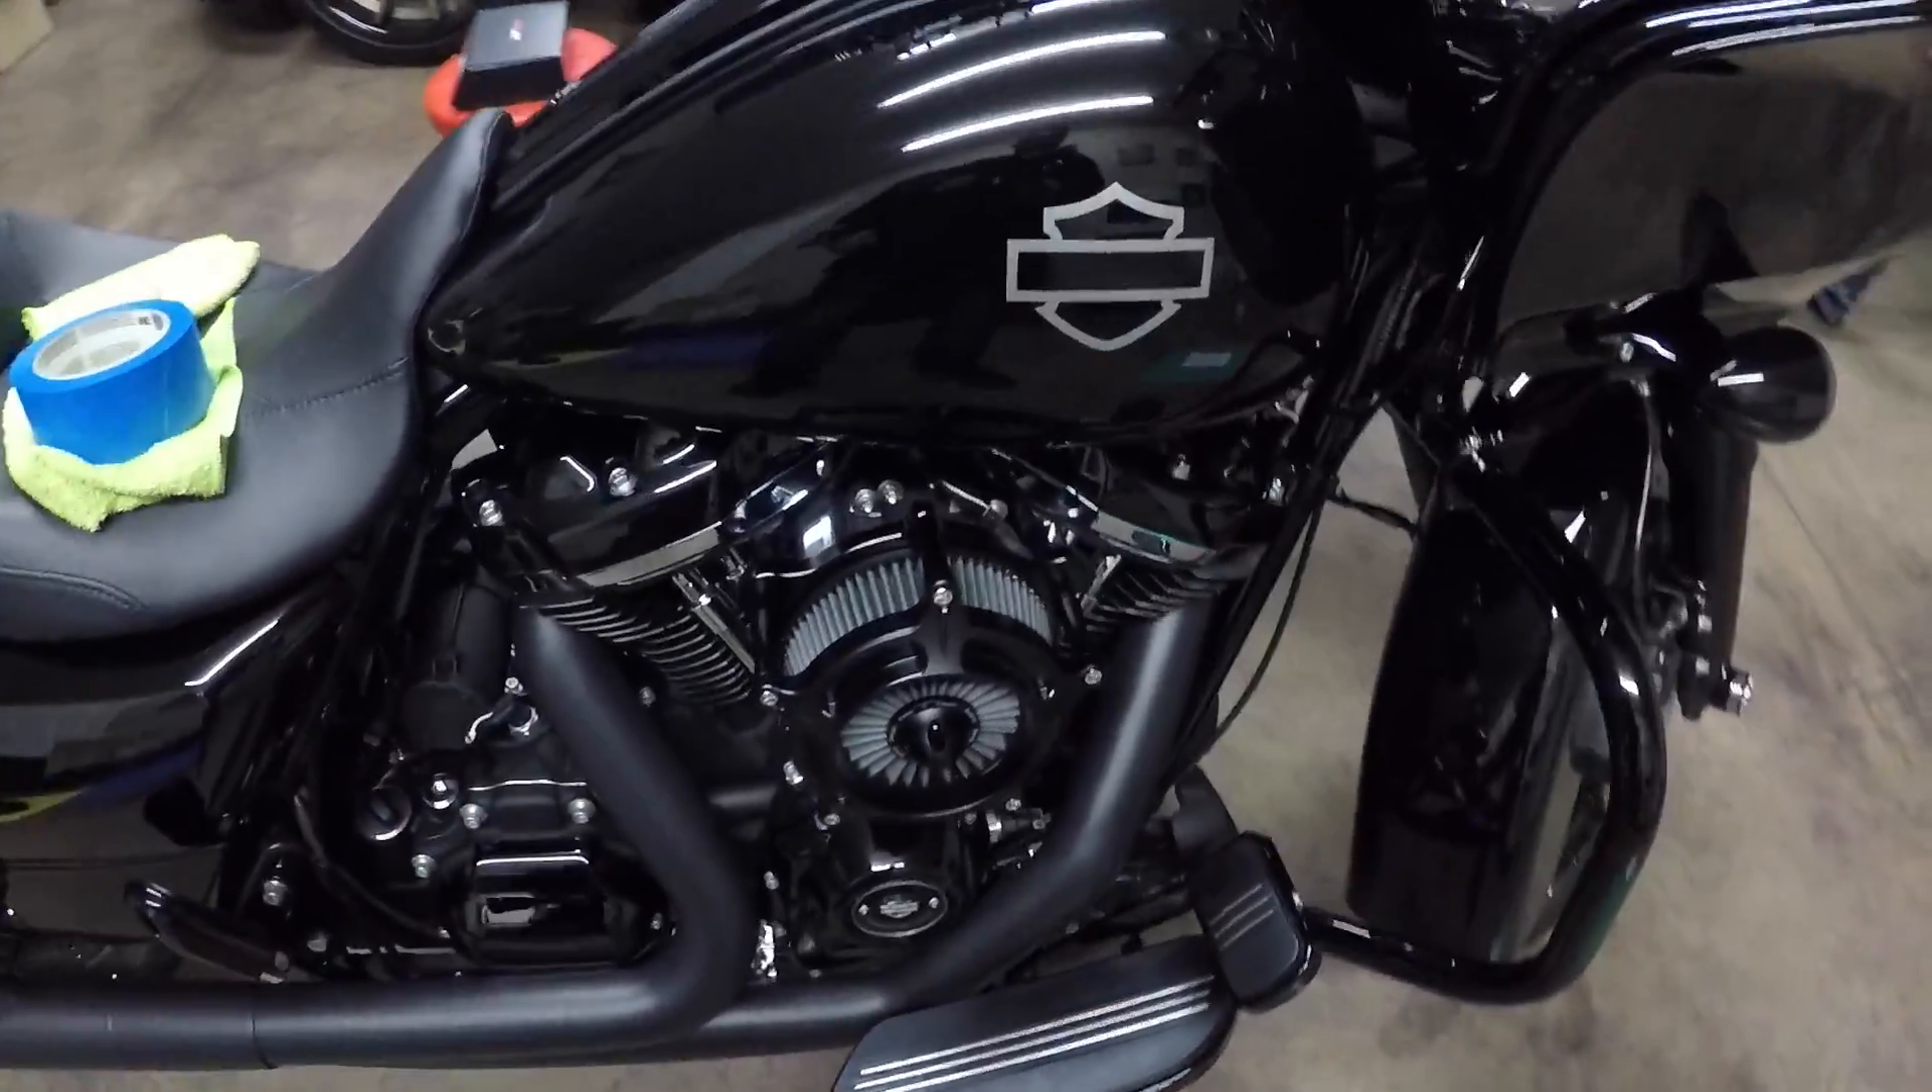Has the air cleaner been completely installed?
Yes.